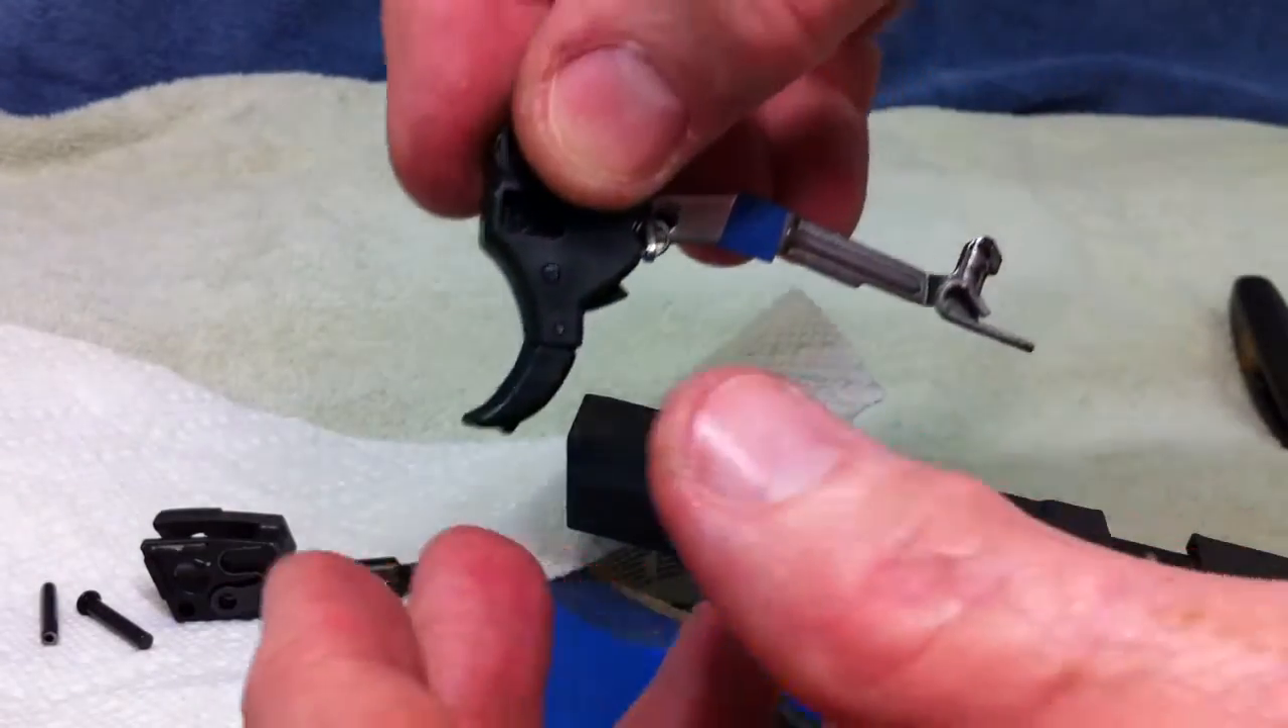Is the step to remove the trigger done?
Yes.